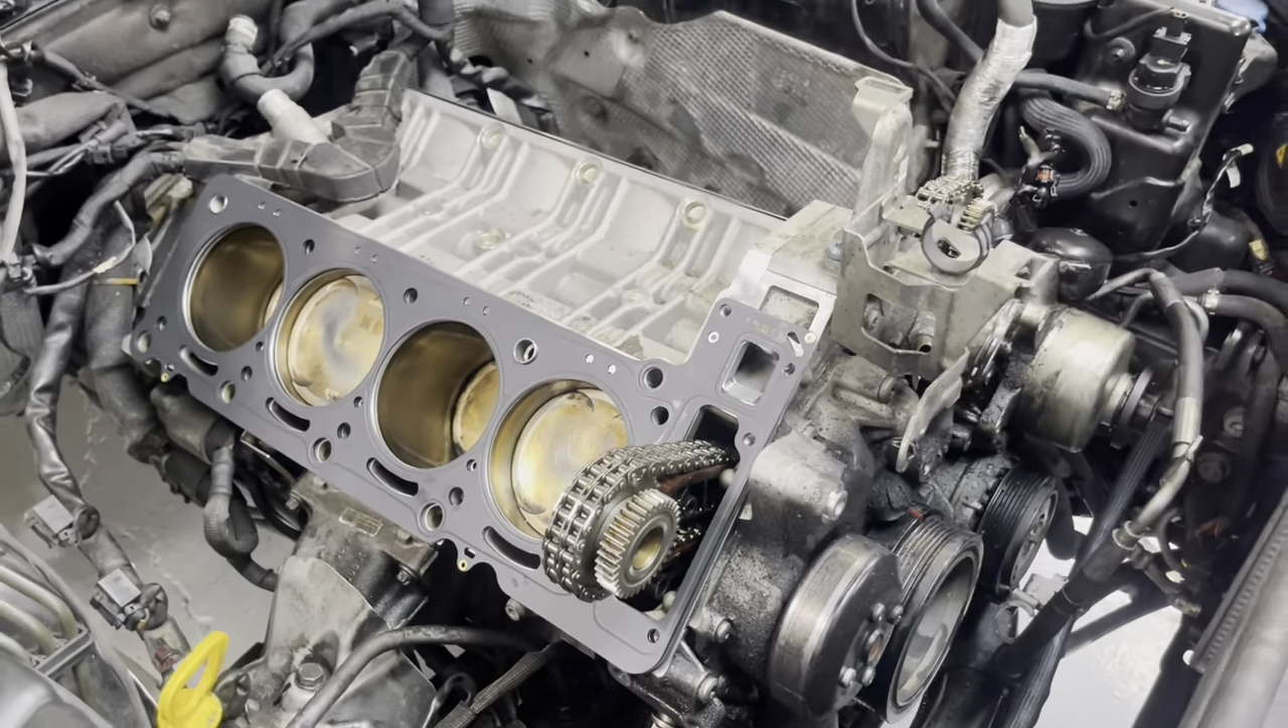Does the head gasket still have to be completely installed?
No.